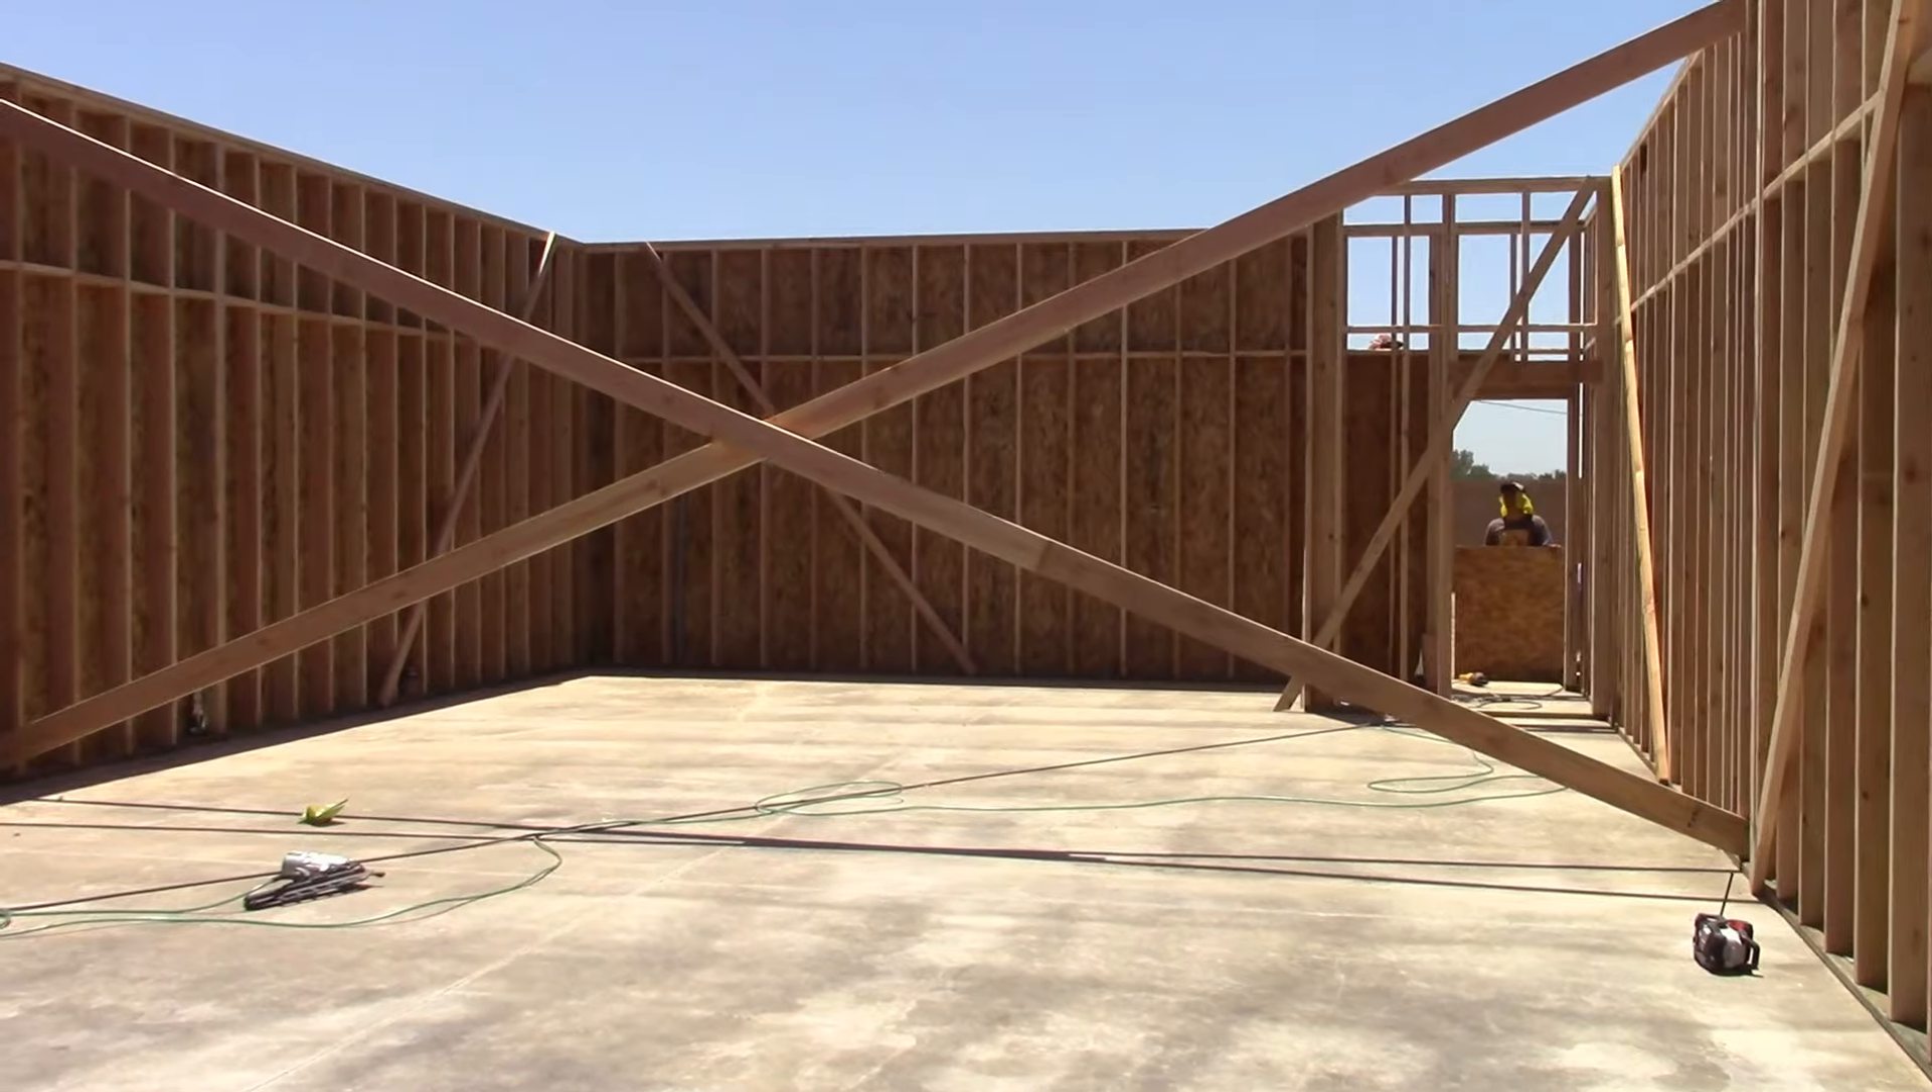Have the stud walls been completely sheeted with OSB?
No.